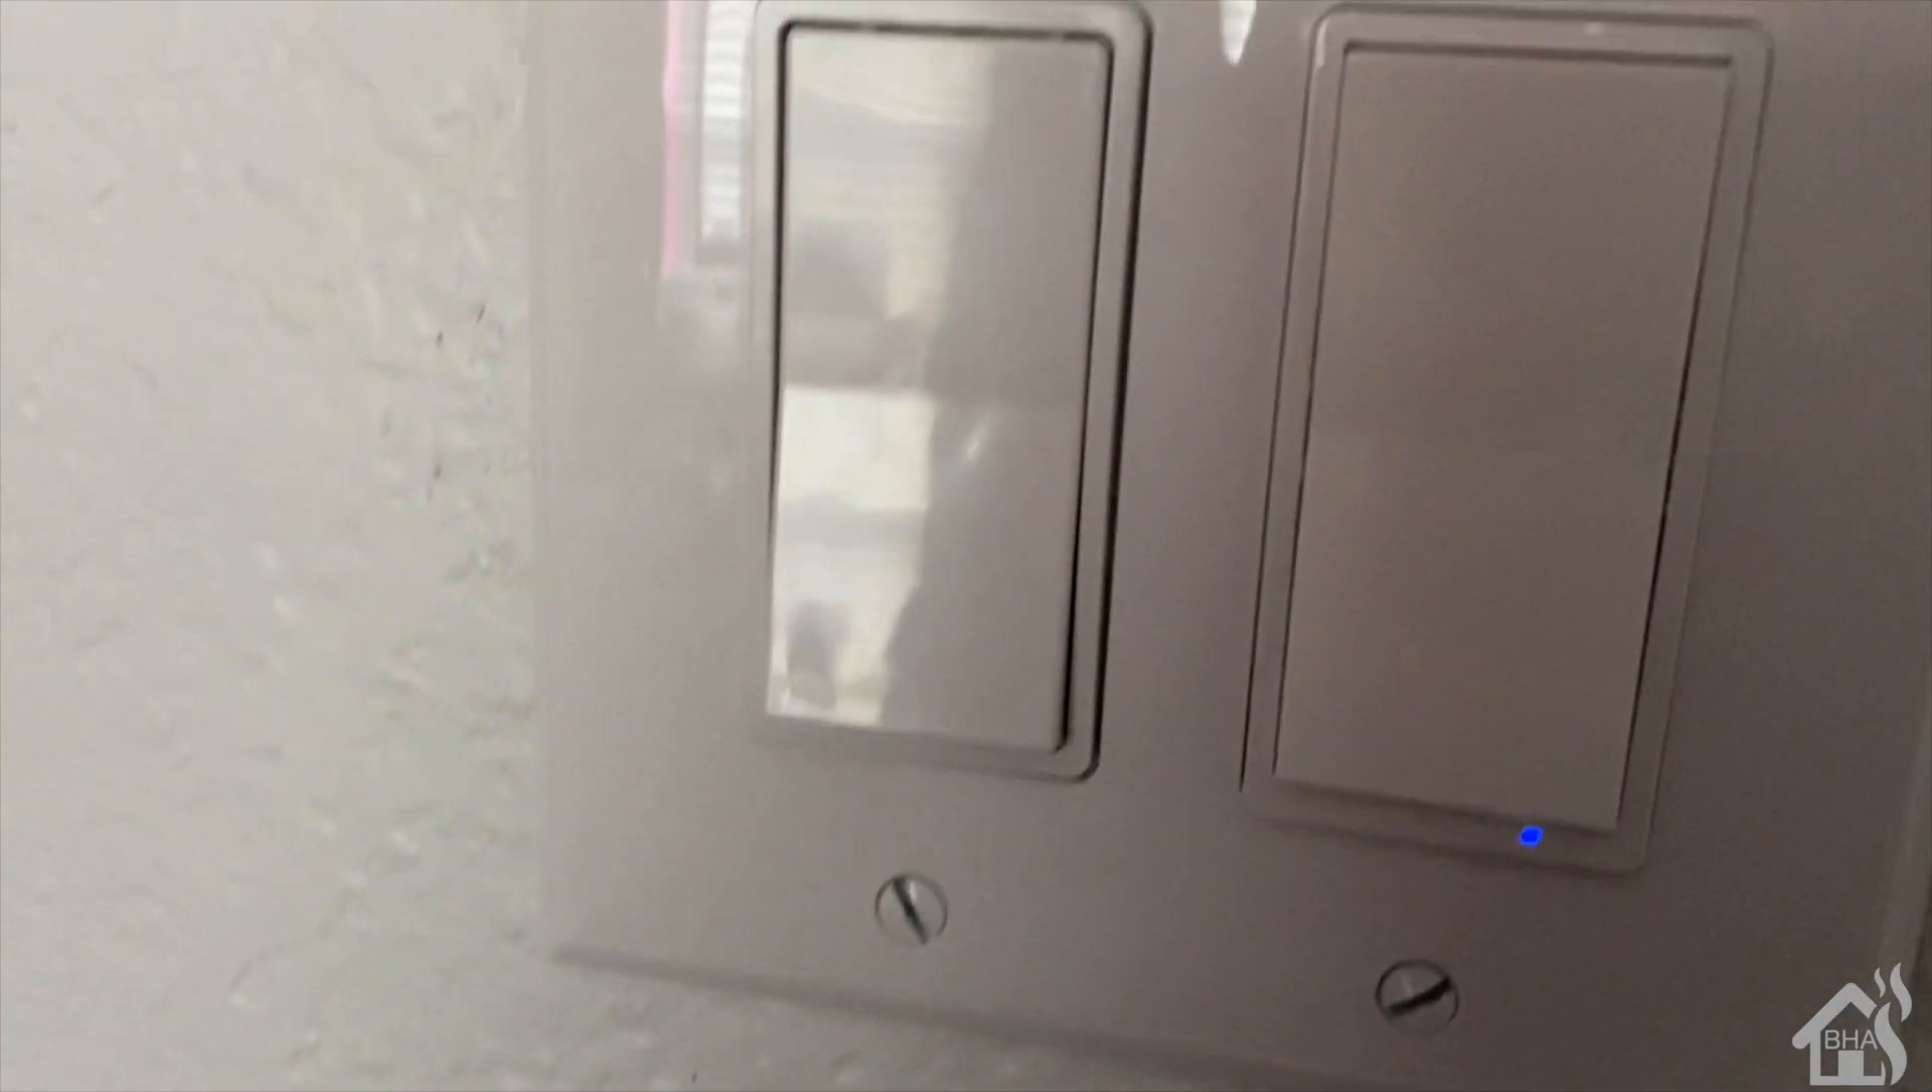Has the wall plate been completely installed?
Yes.